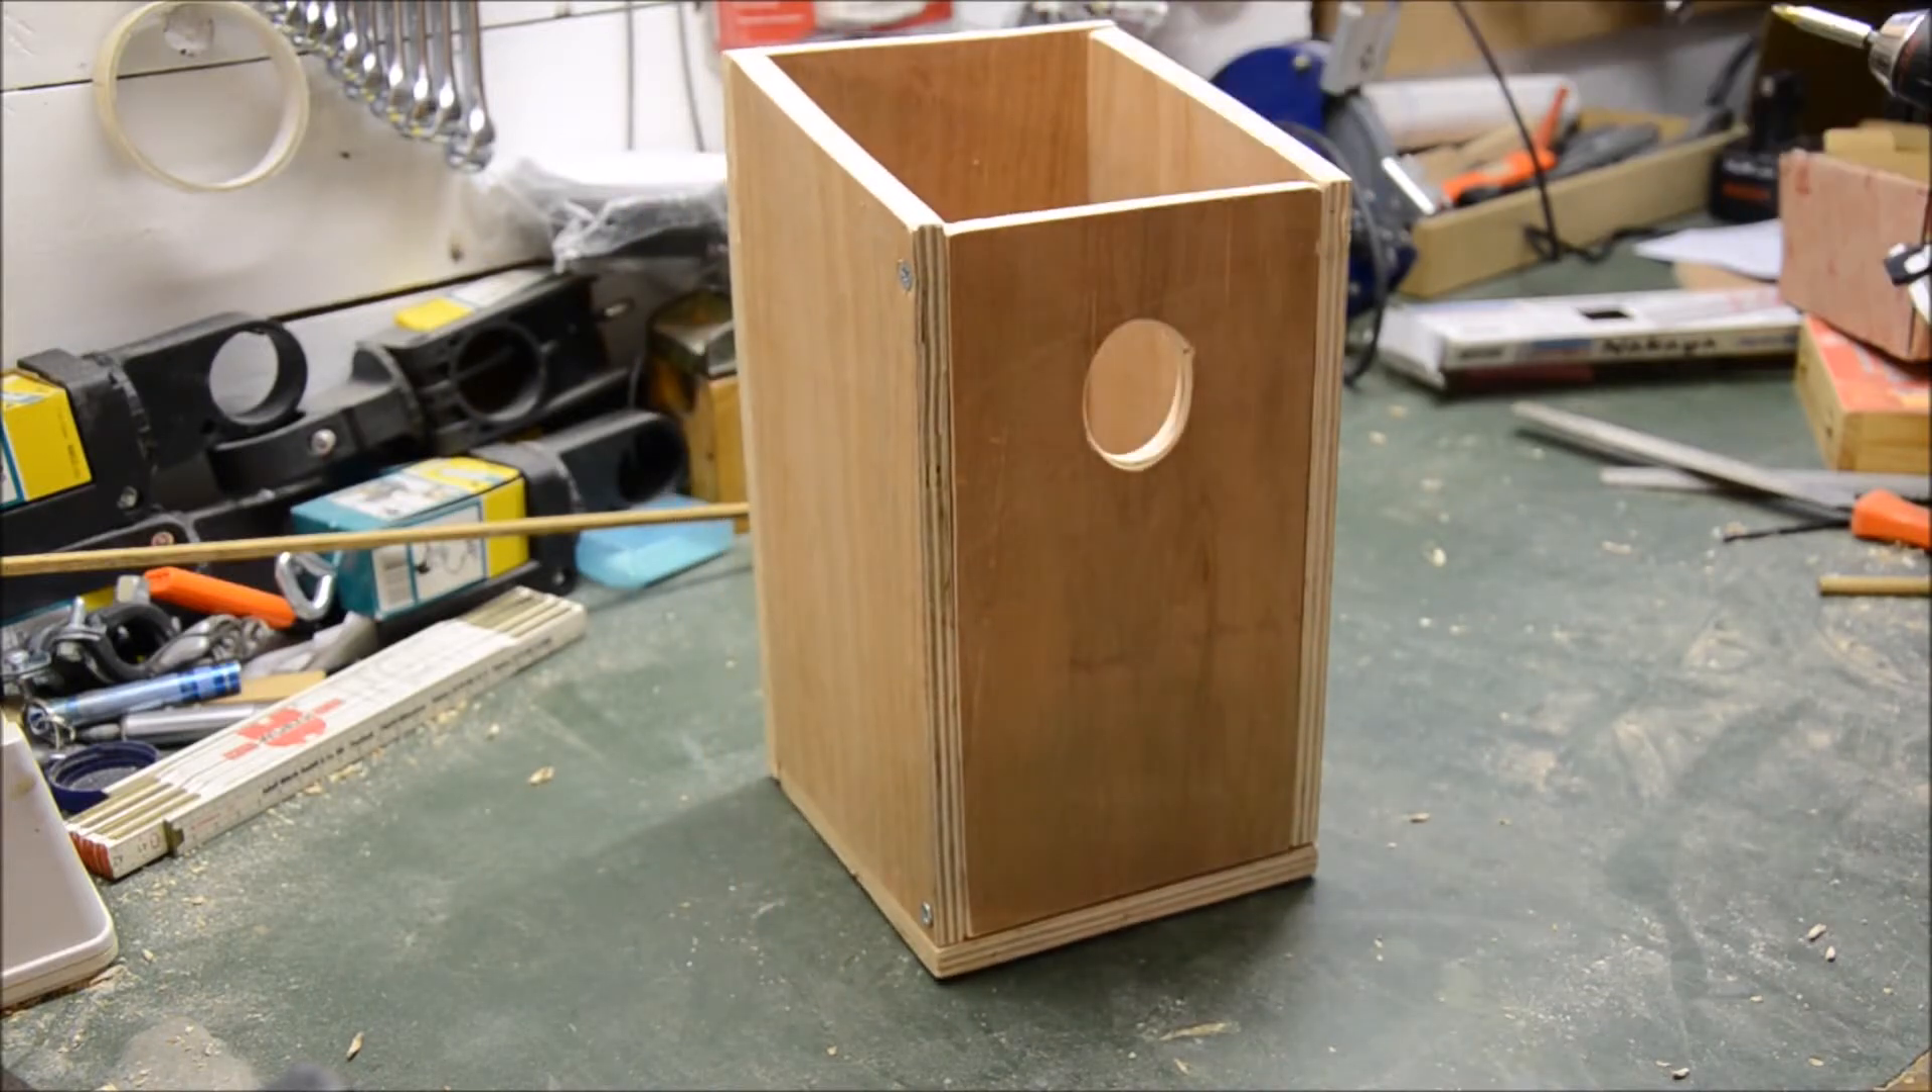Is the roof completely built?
No.